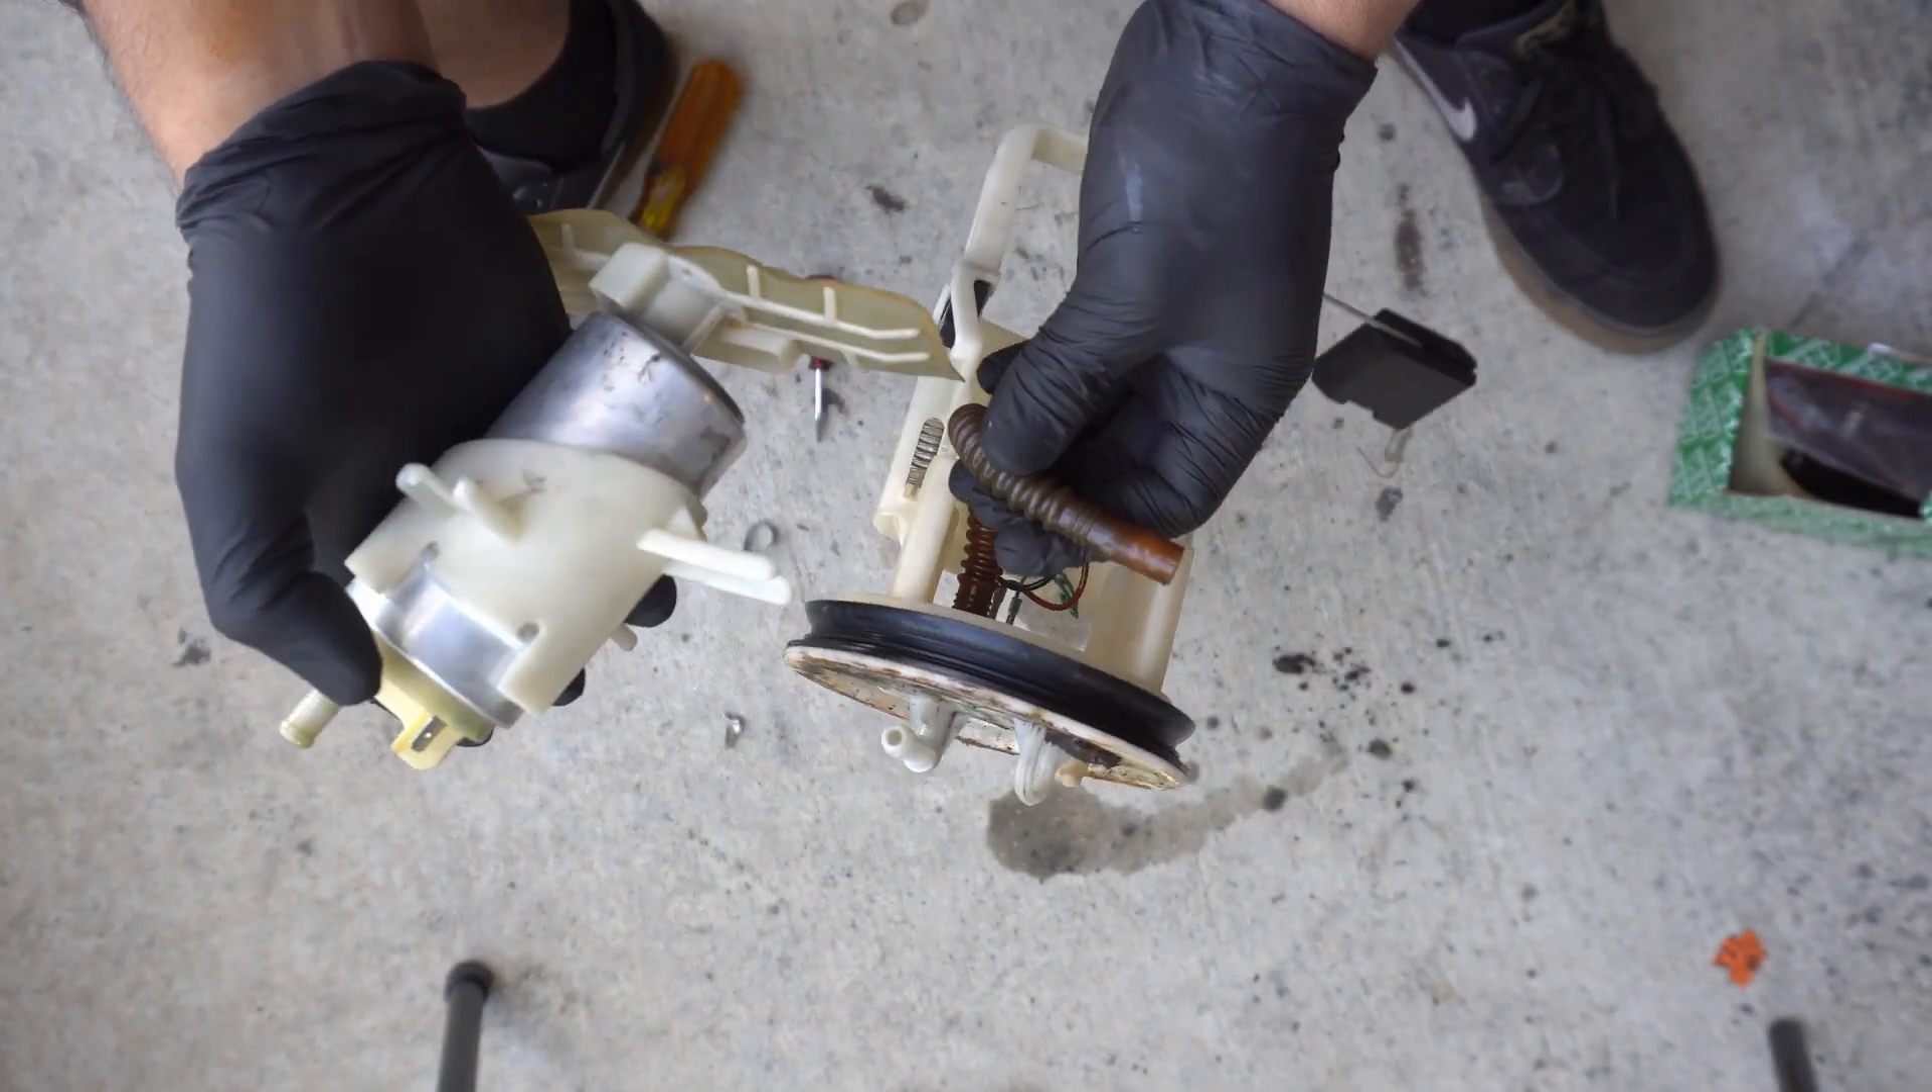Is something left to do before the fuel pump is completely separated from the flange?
No.